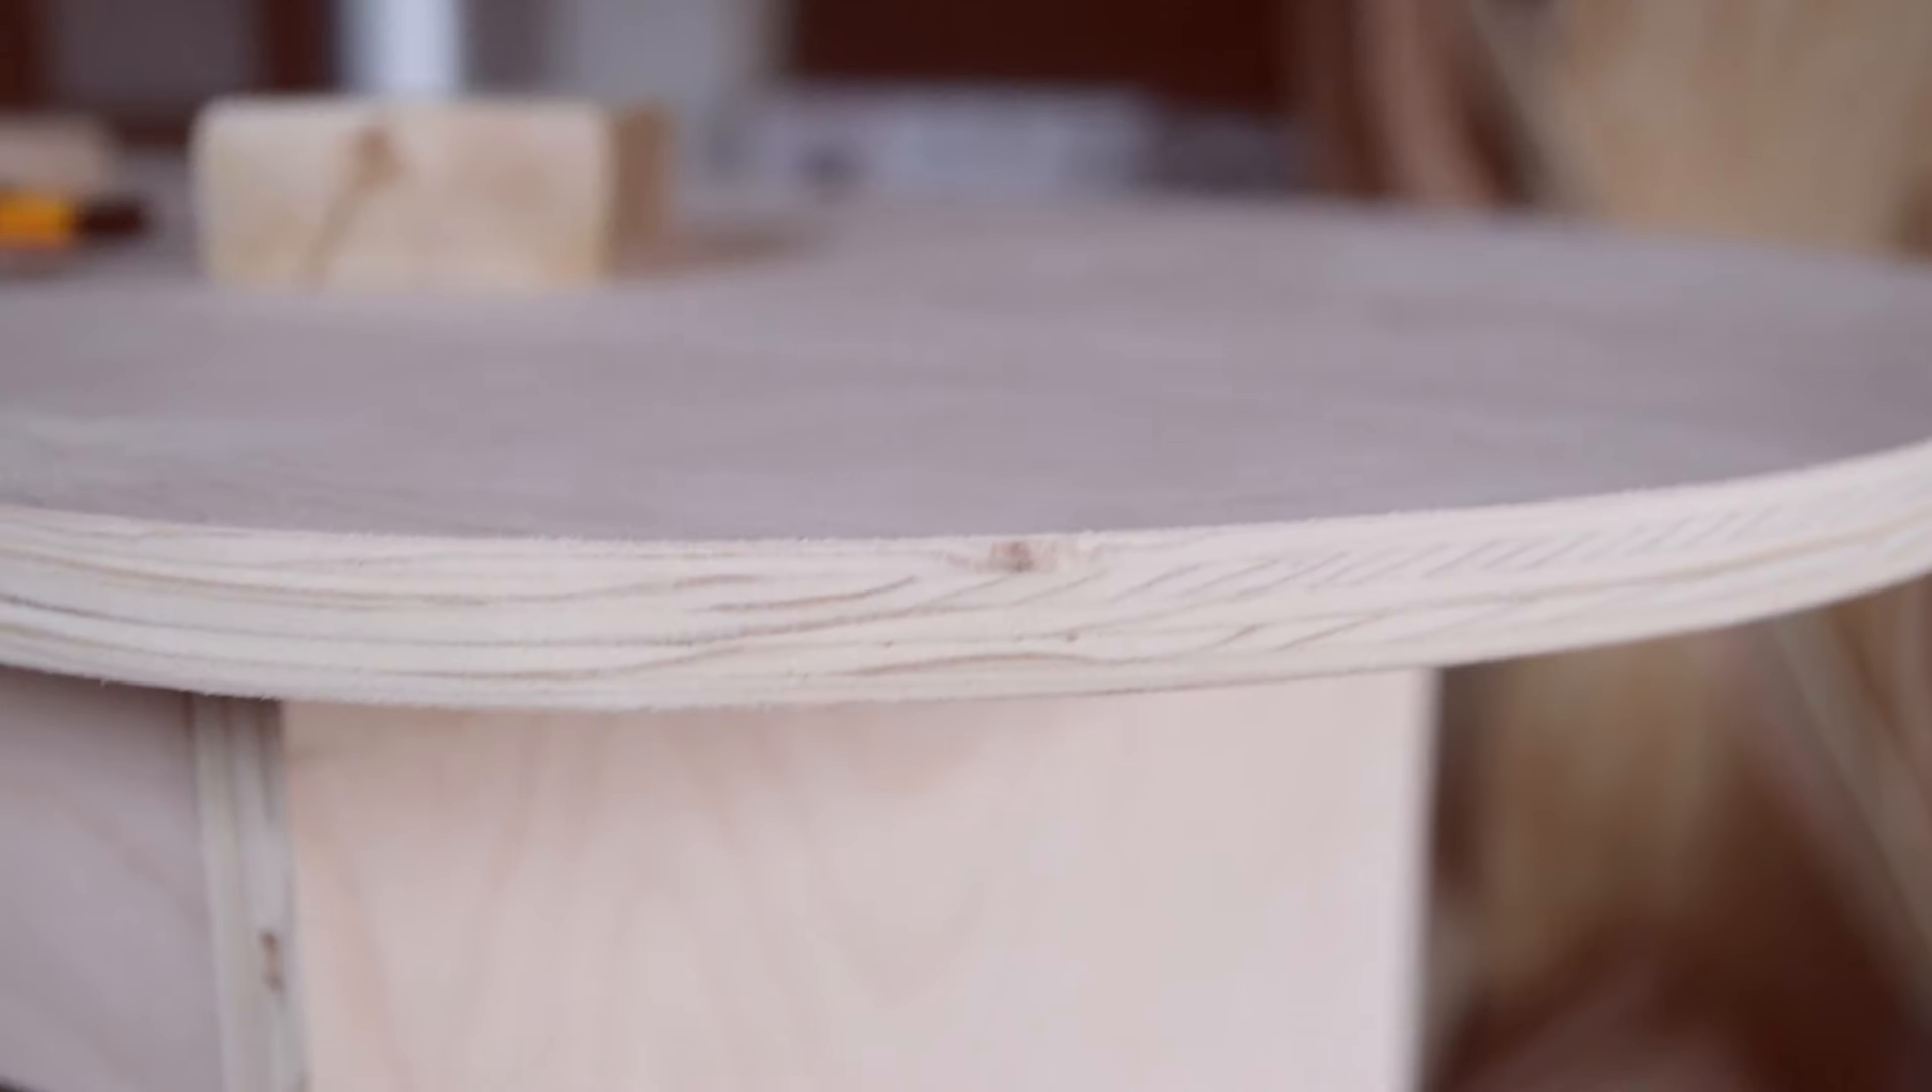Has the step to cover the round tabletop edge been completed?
No.